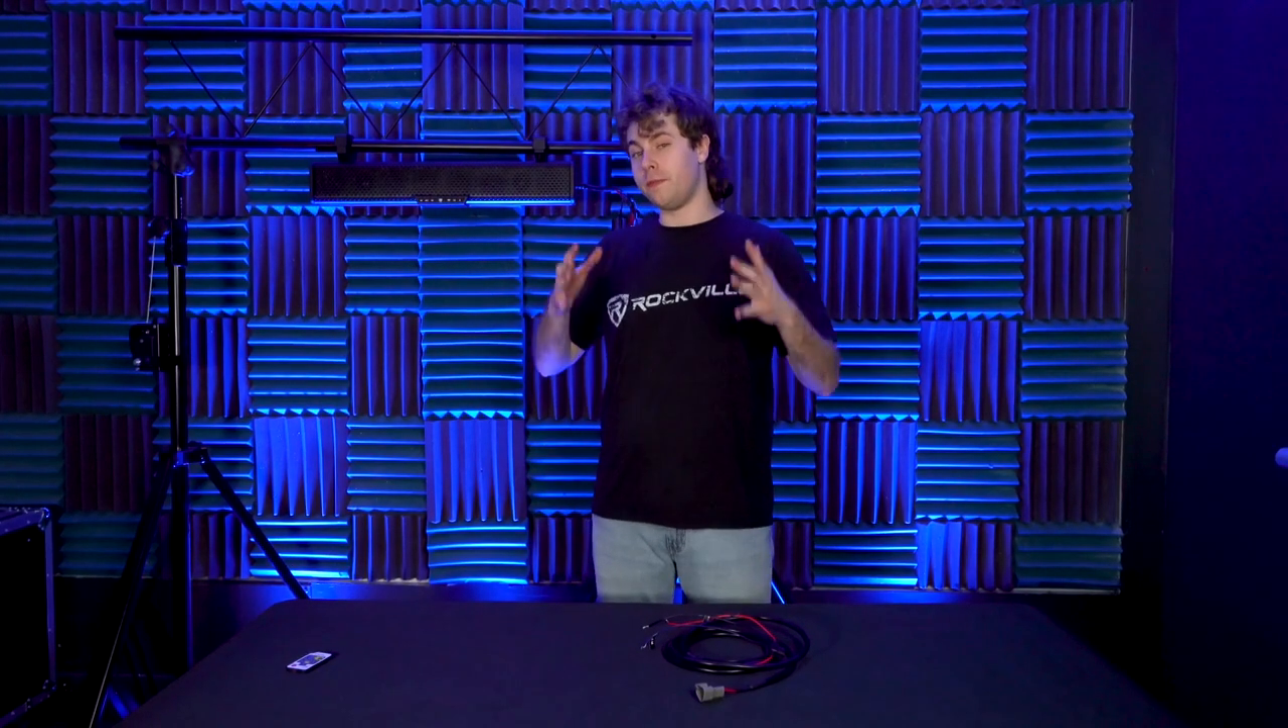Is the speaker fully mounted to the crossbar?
Yes.